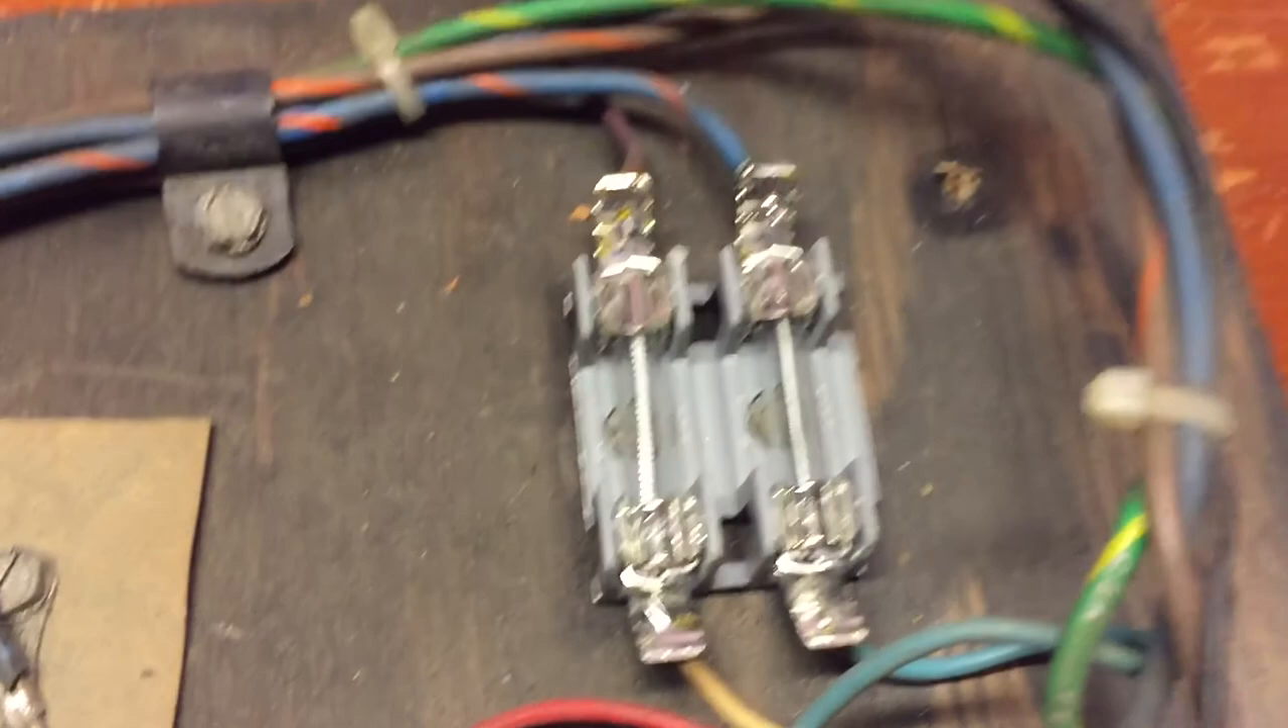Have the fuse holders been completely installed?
Yes.